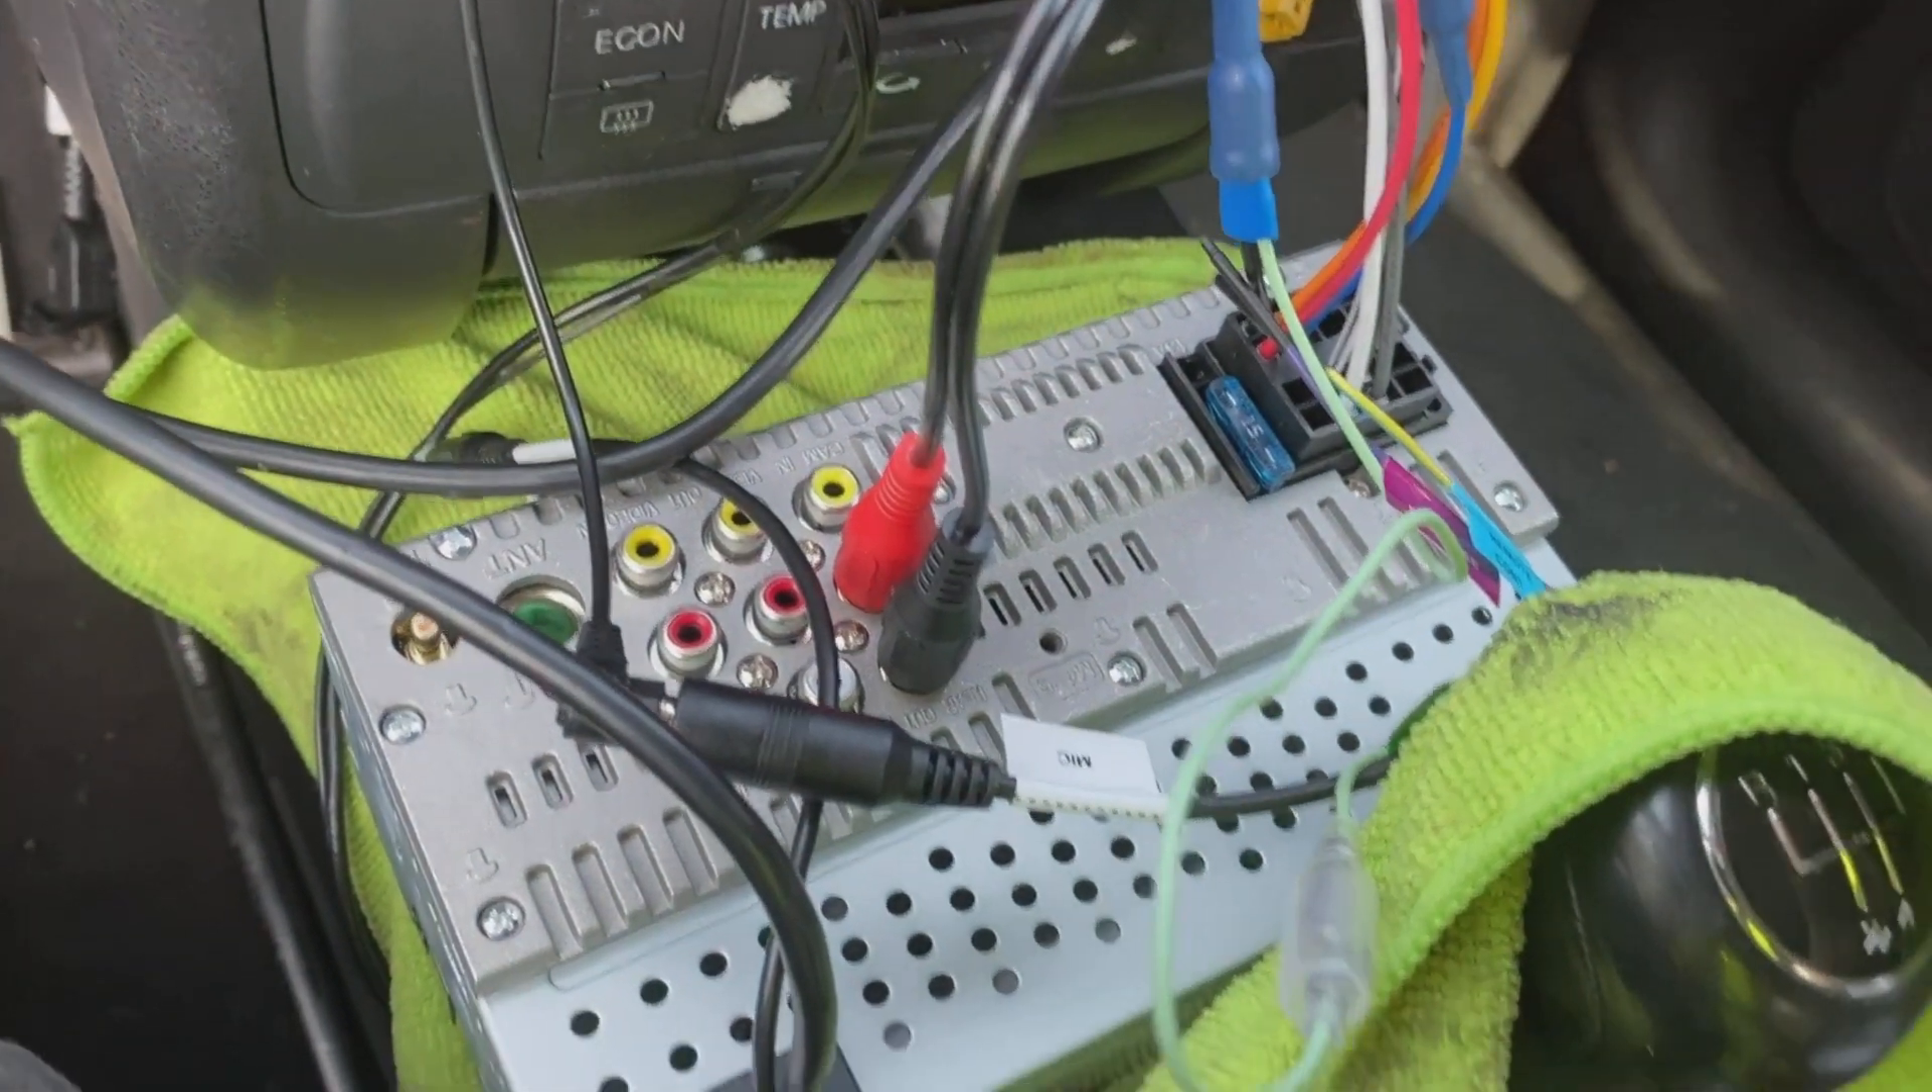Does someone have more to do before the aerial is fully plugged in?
Yes.